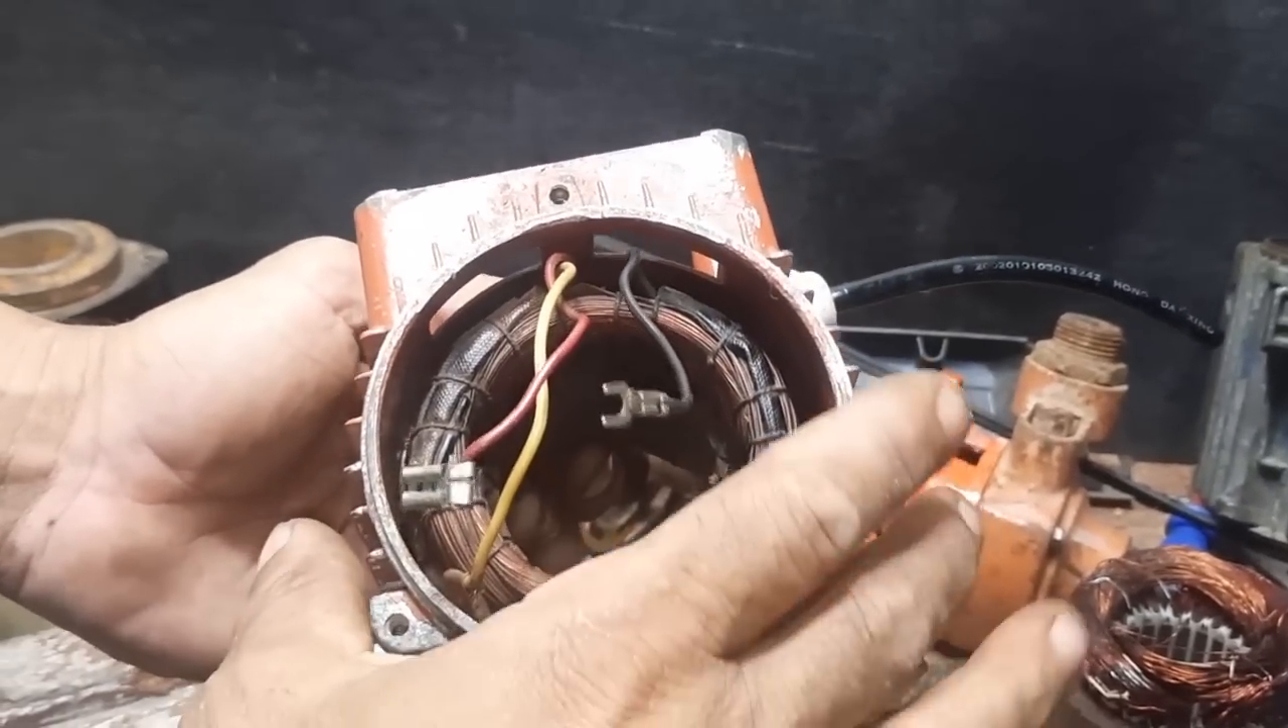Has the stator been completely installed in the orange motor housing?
Yes.